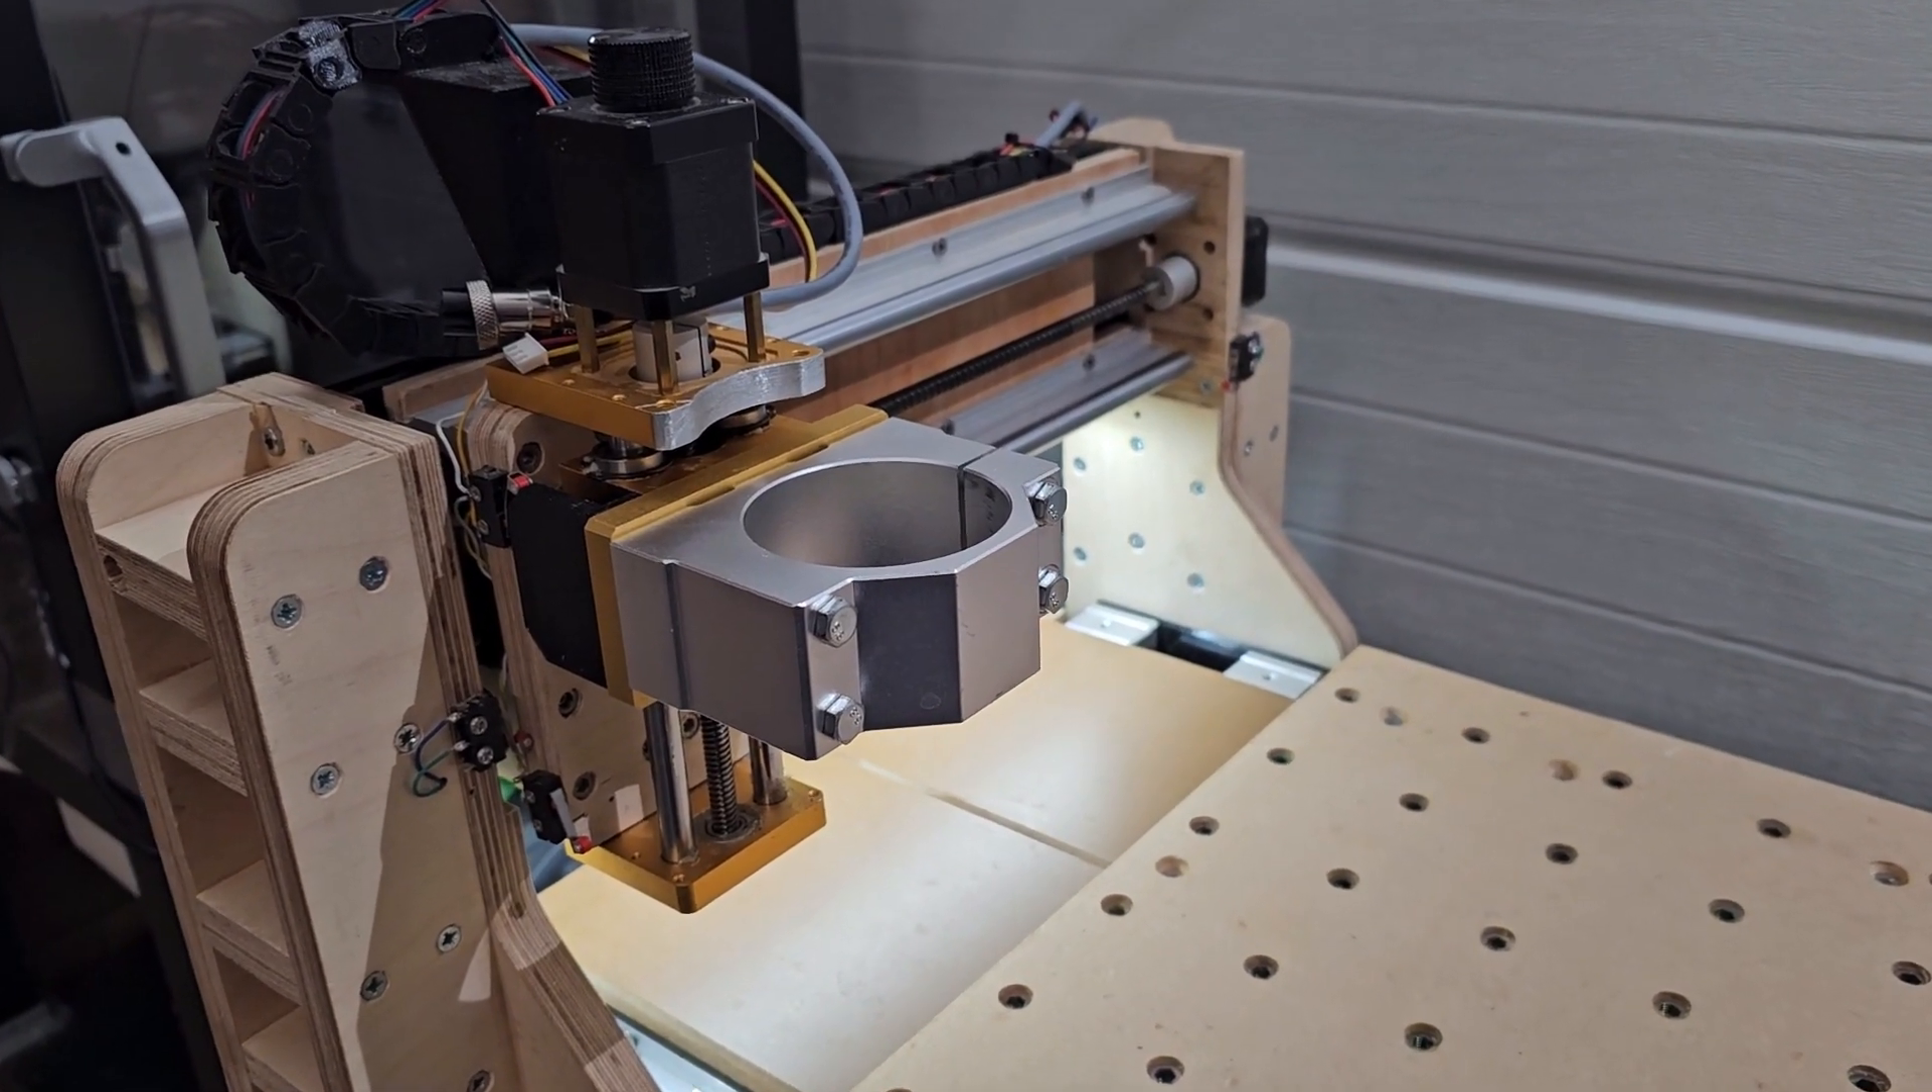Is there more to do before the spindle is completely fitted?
Yes.